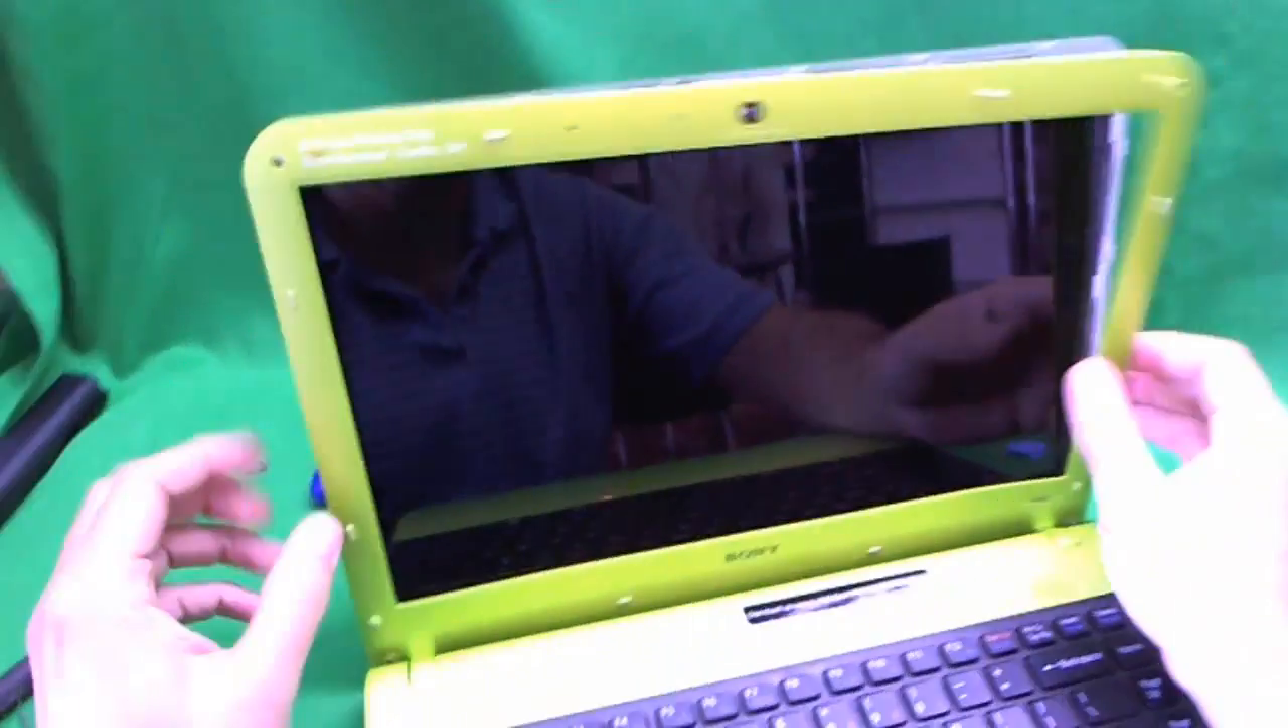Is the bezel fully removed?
No.